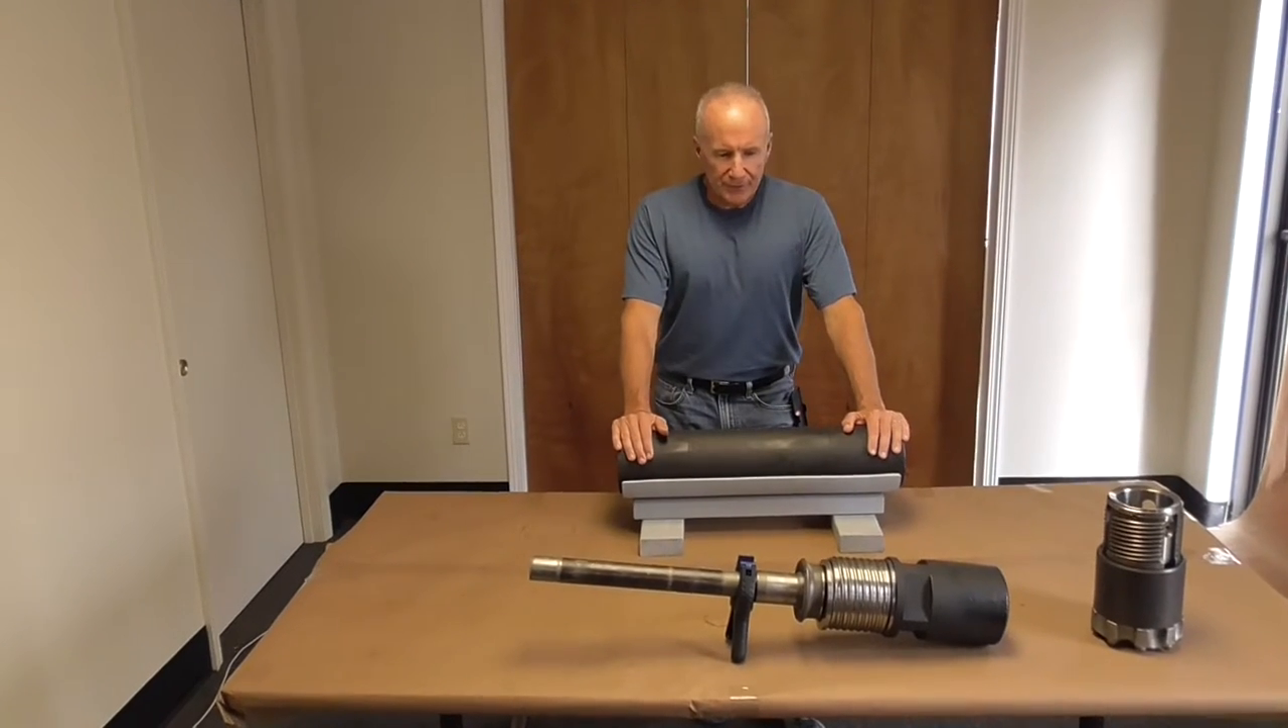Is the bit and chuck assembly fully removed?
Yes.